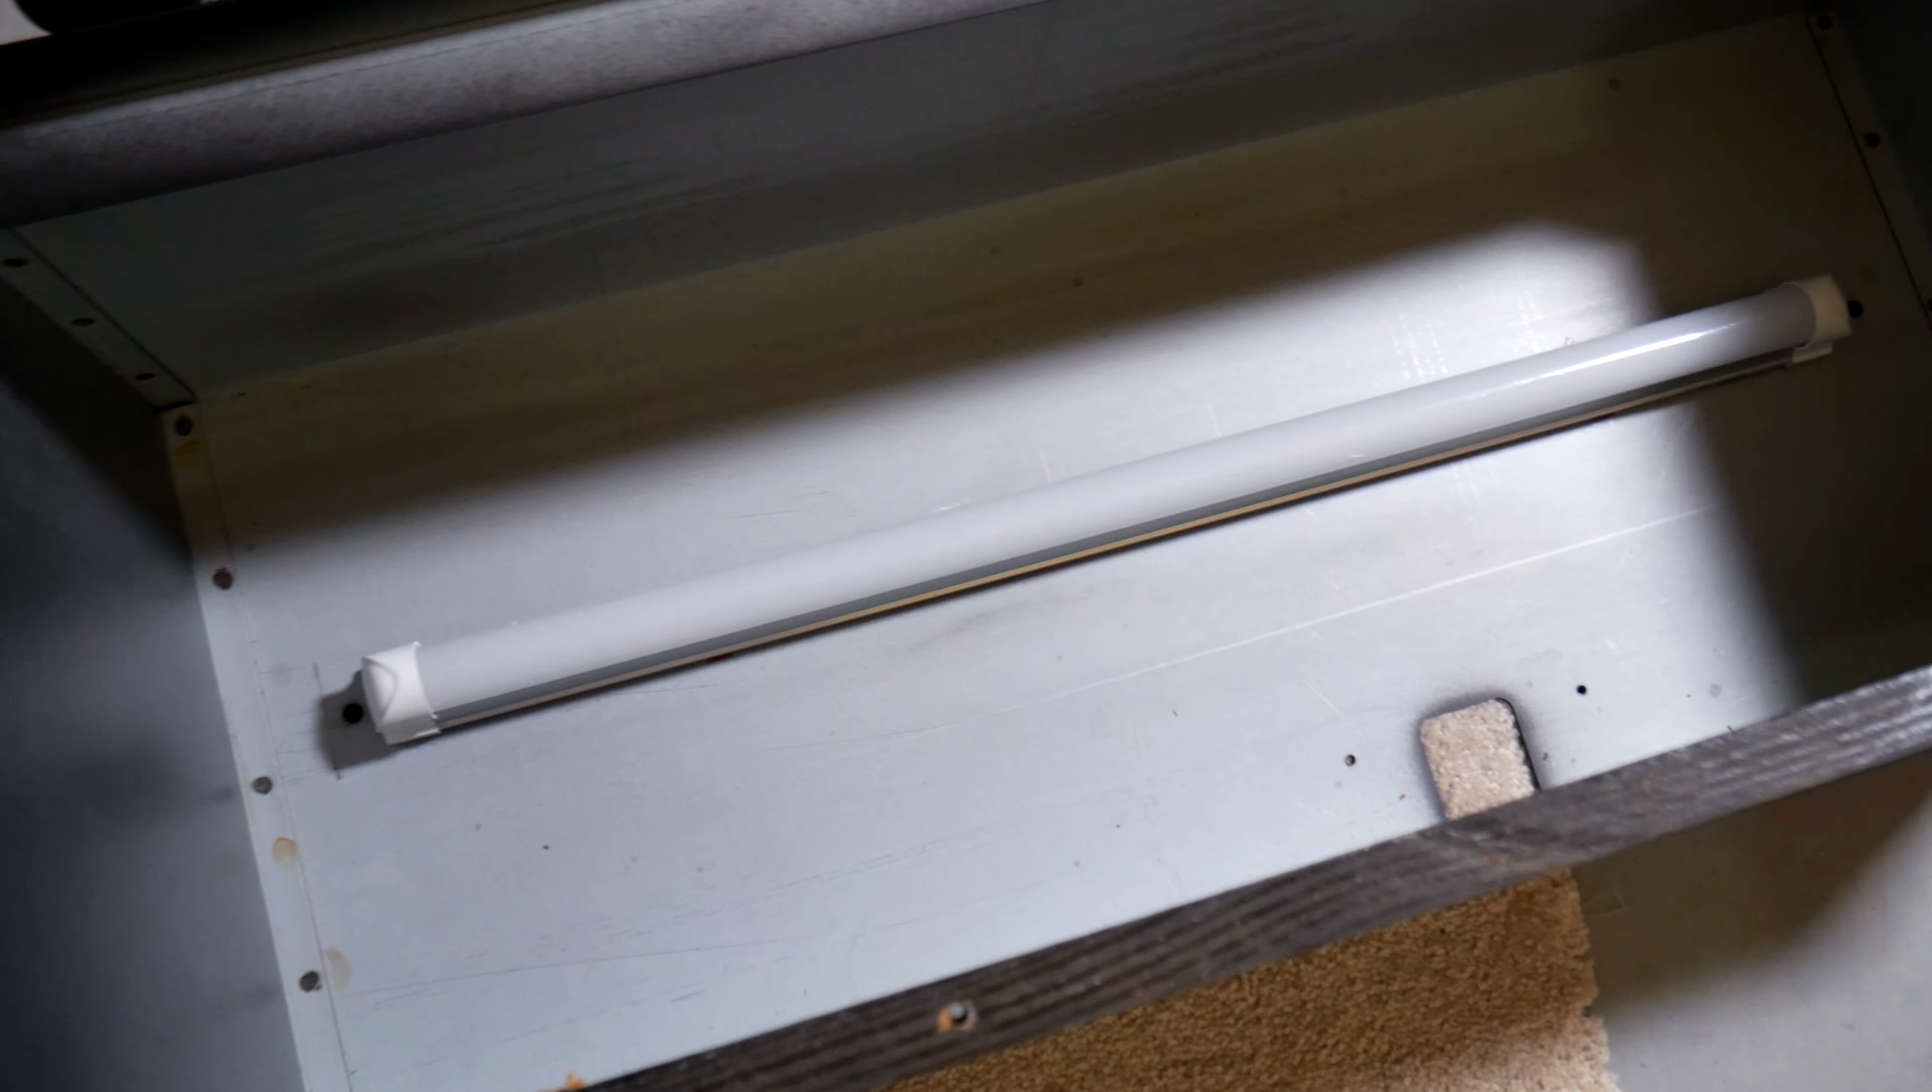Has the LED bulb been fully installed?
Yes.